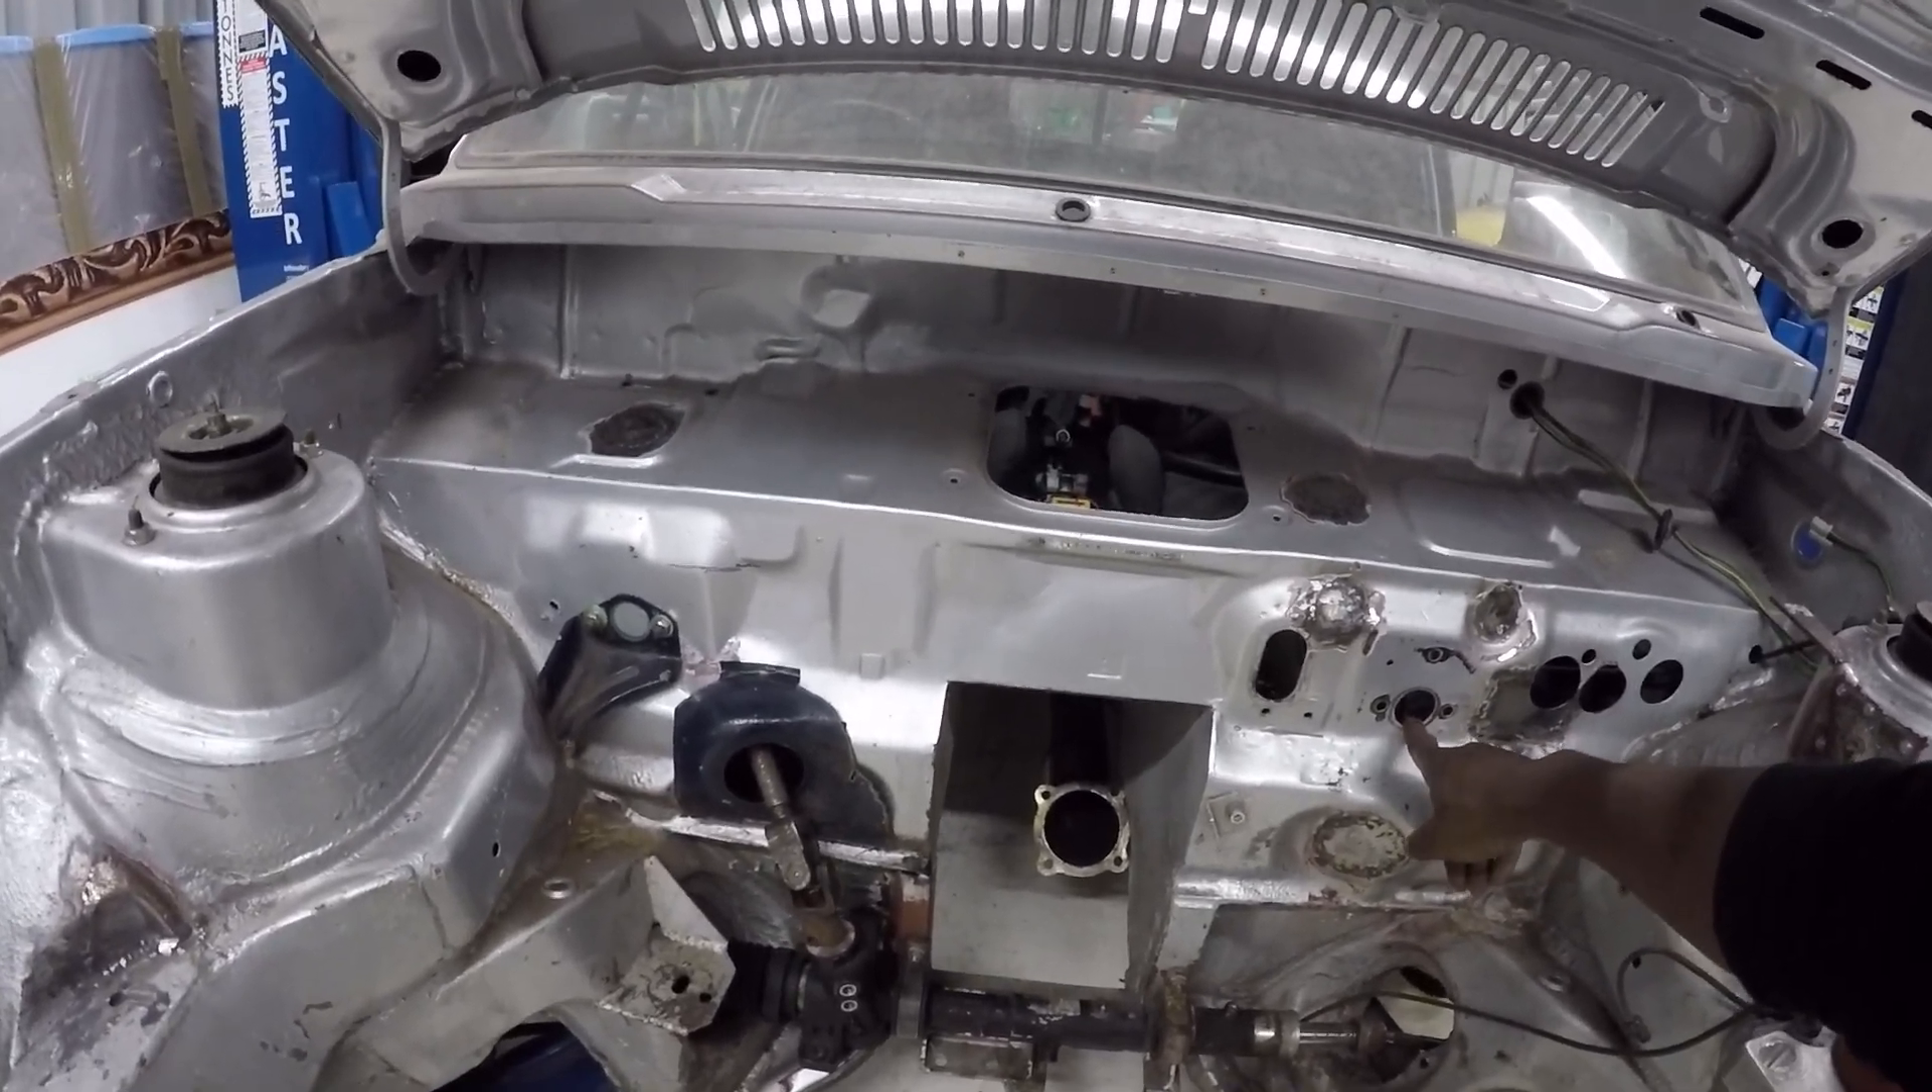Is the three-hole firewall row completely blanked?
No.